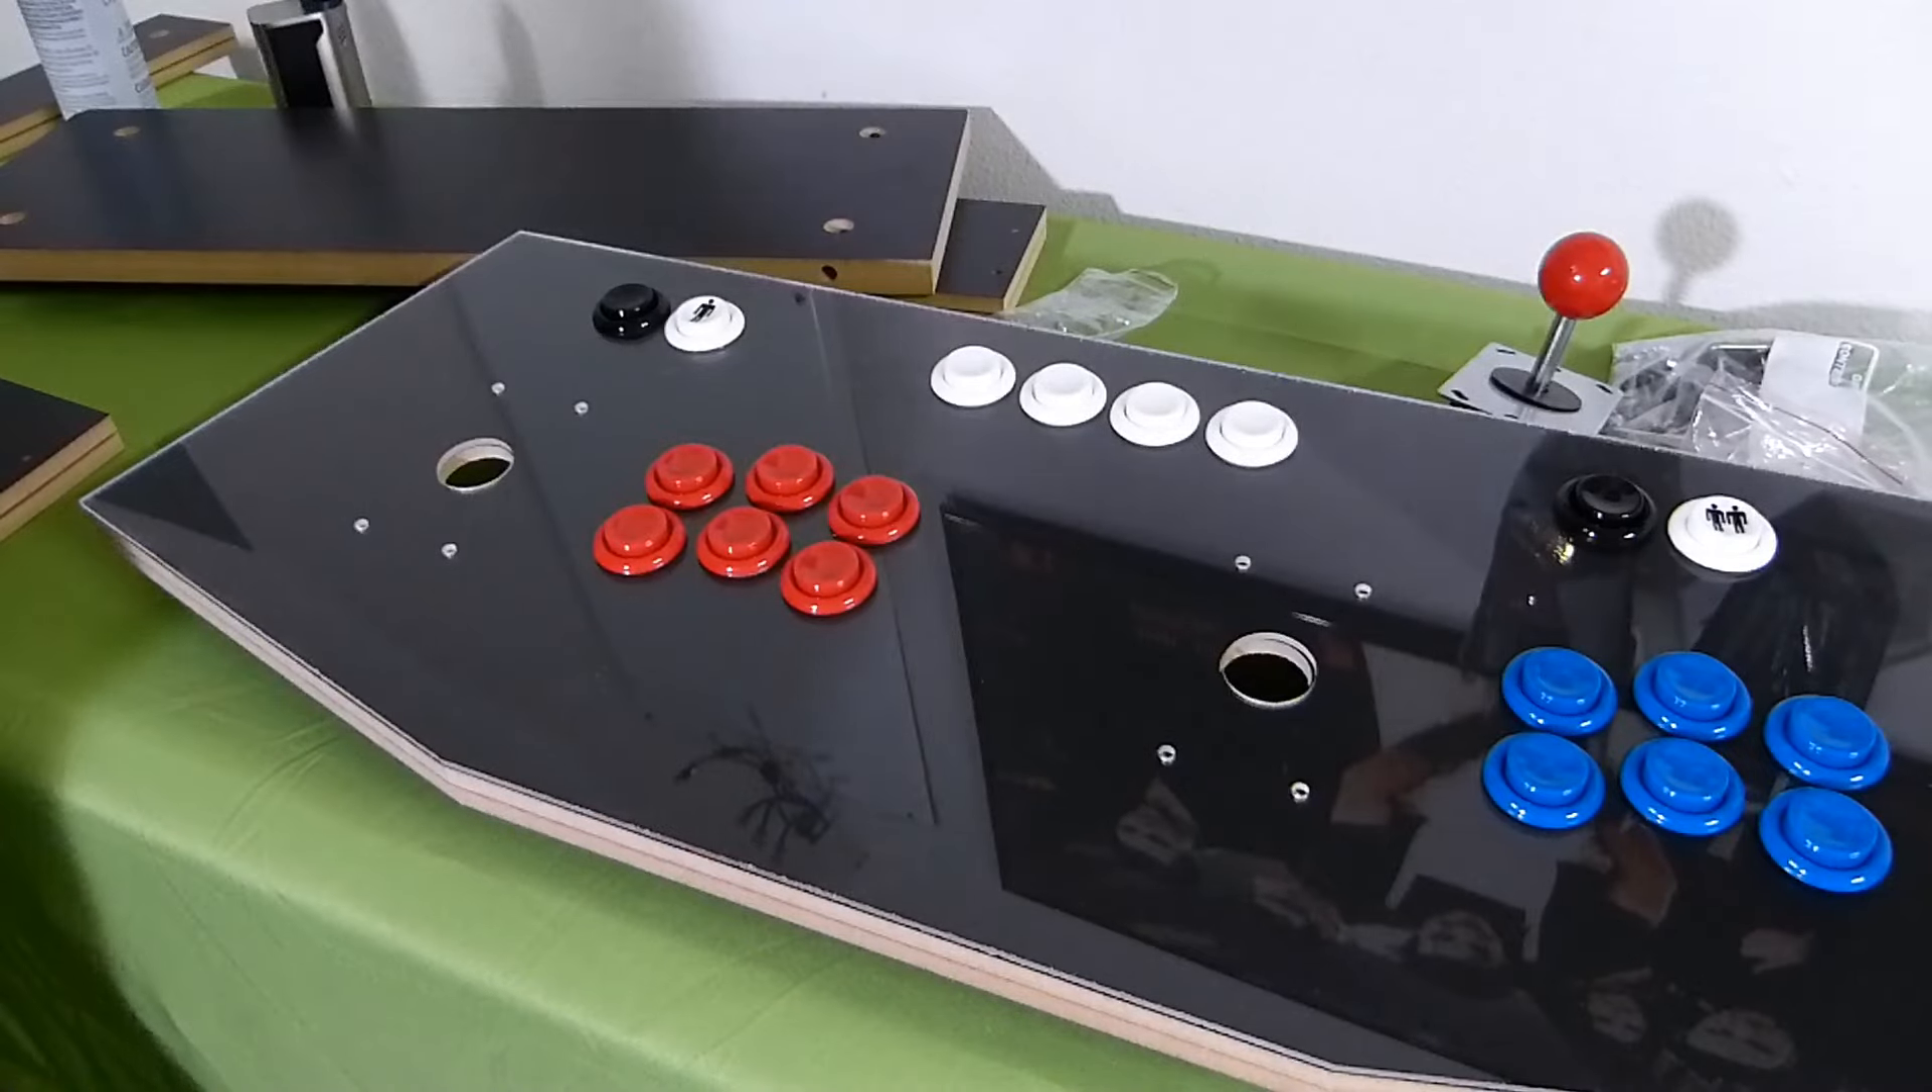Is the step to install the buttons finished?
Yes.